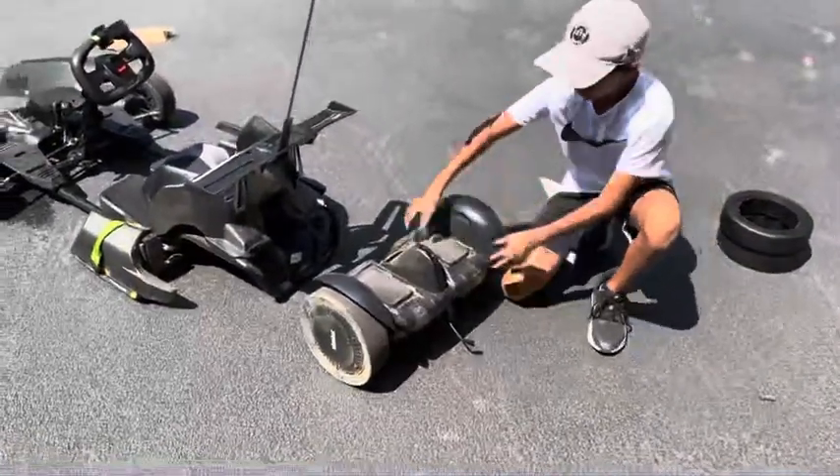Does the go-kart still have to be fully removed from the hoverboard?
No.